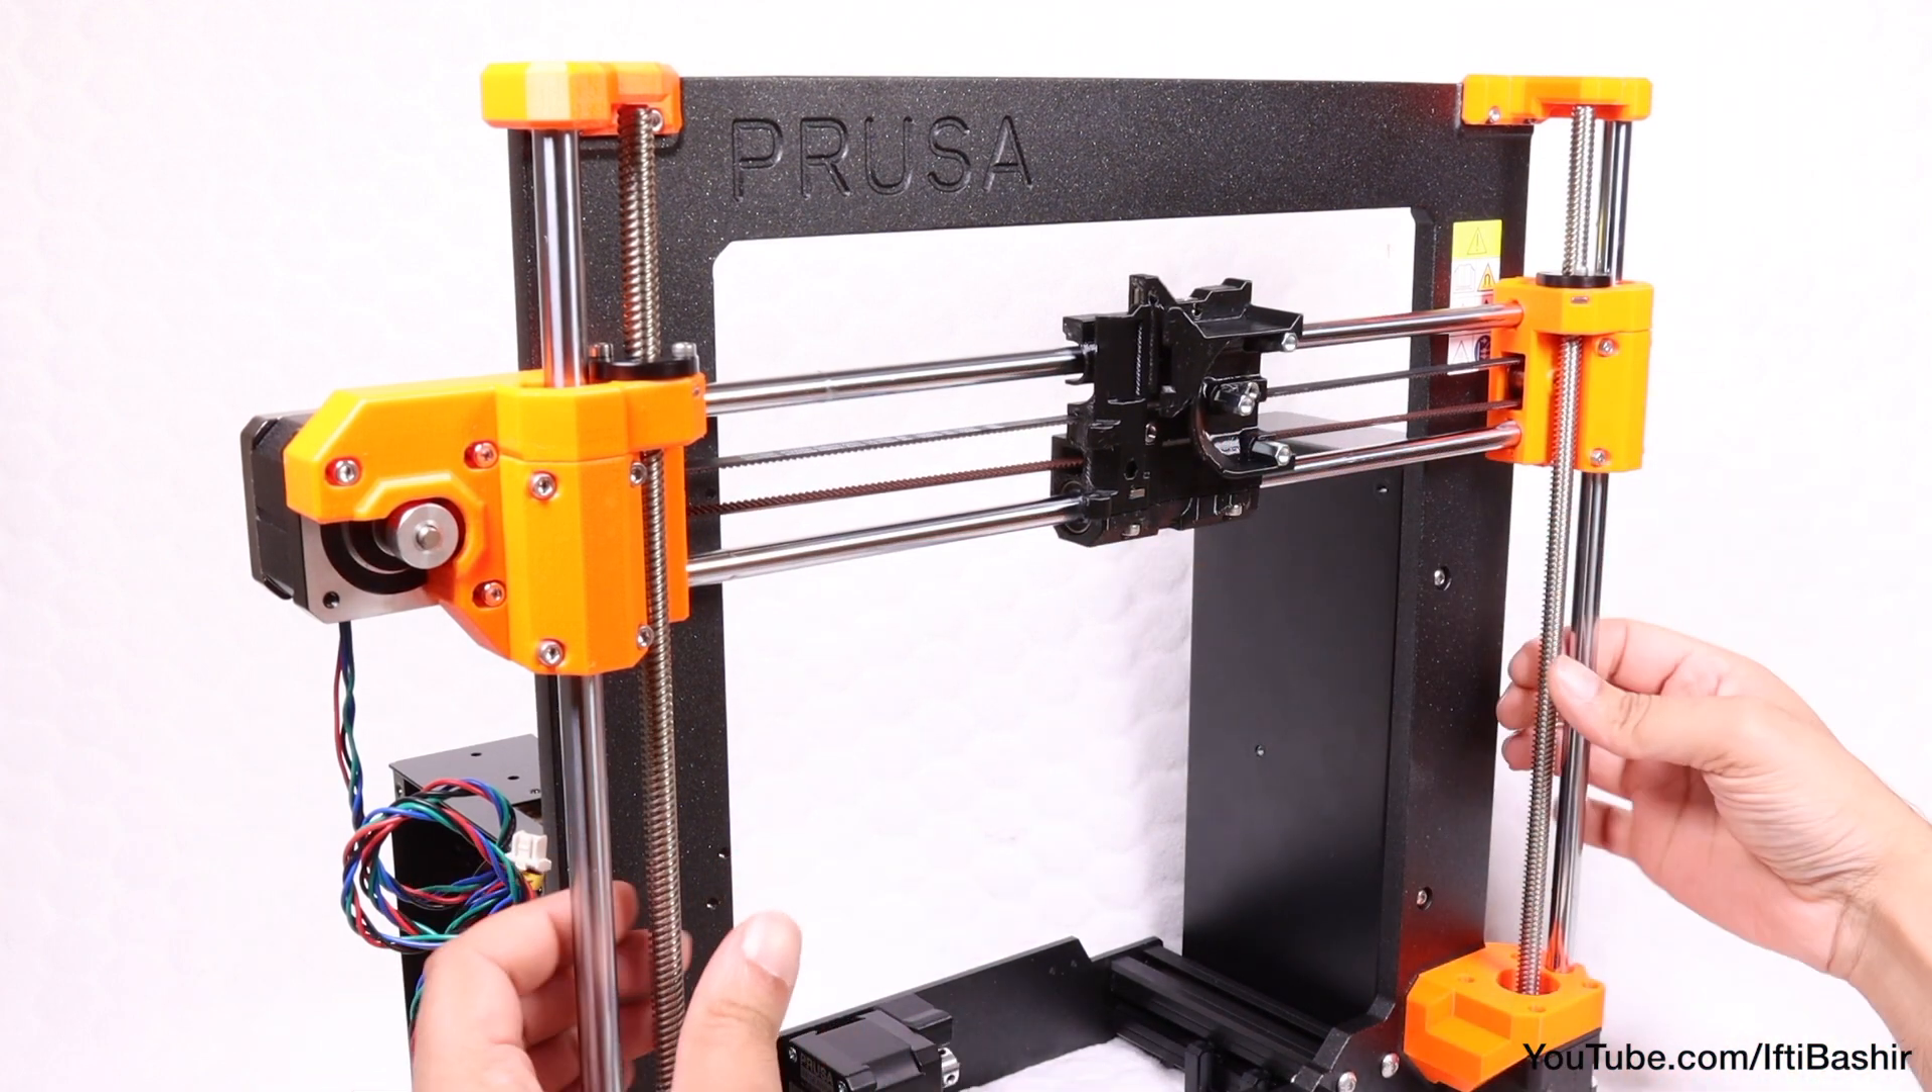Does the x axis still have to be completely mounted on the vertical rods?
No.